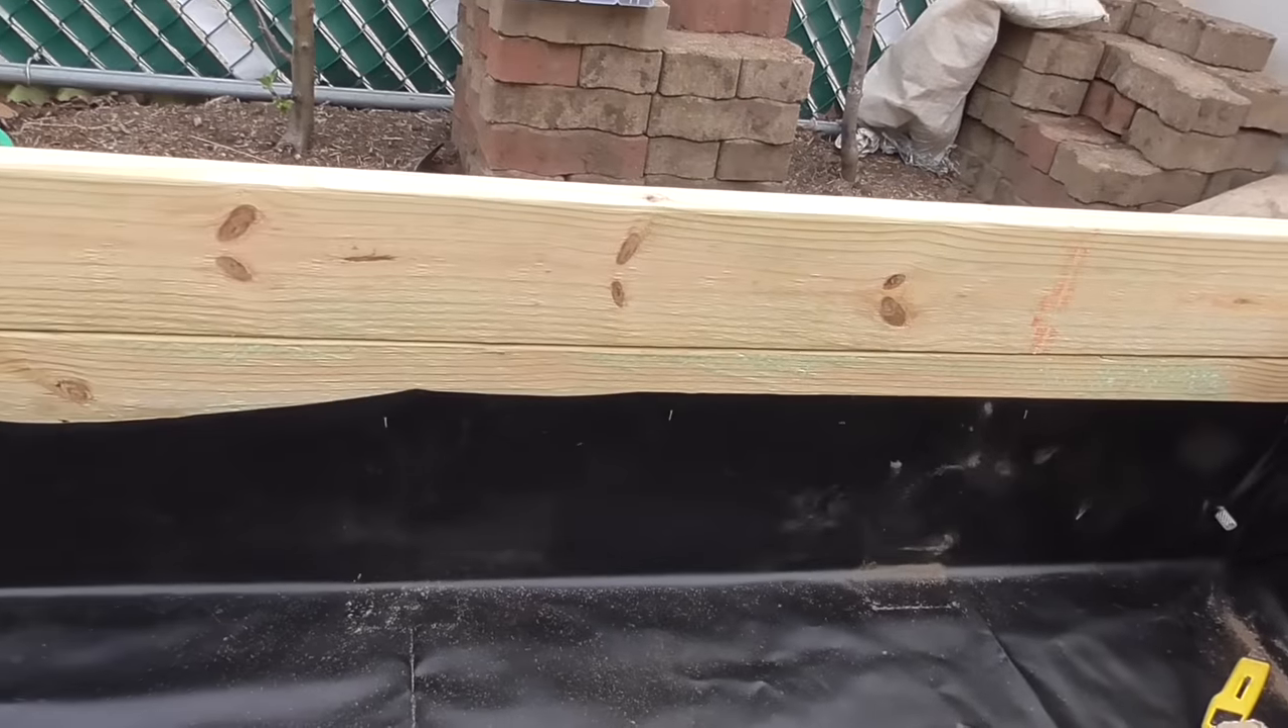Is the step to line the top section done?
No.